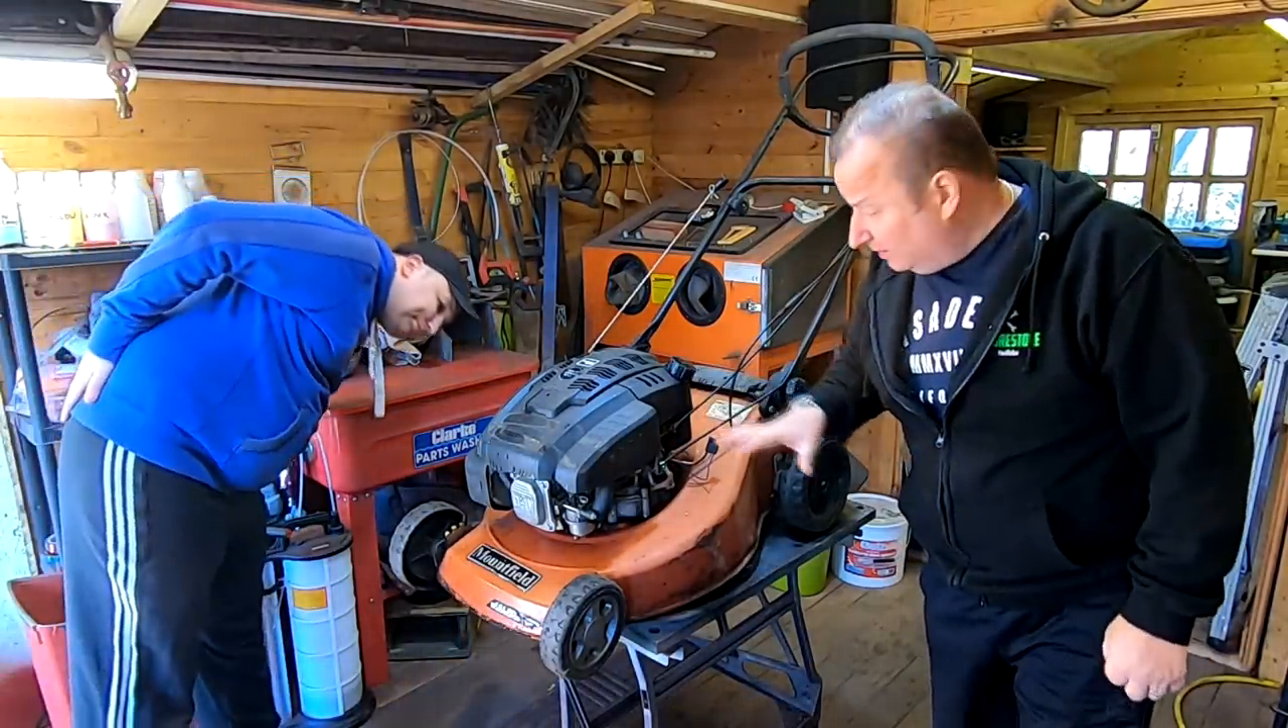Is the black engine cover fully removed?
No.